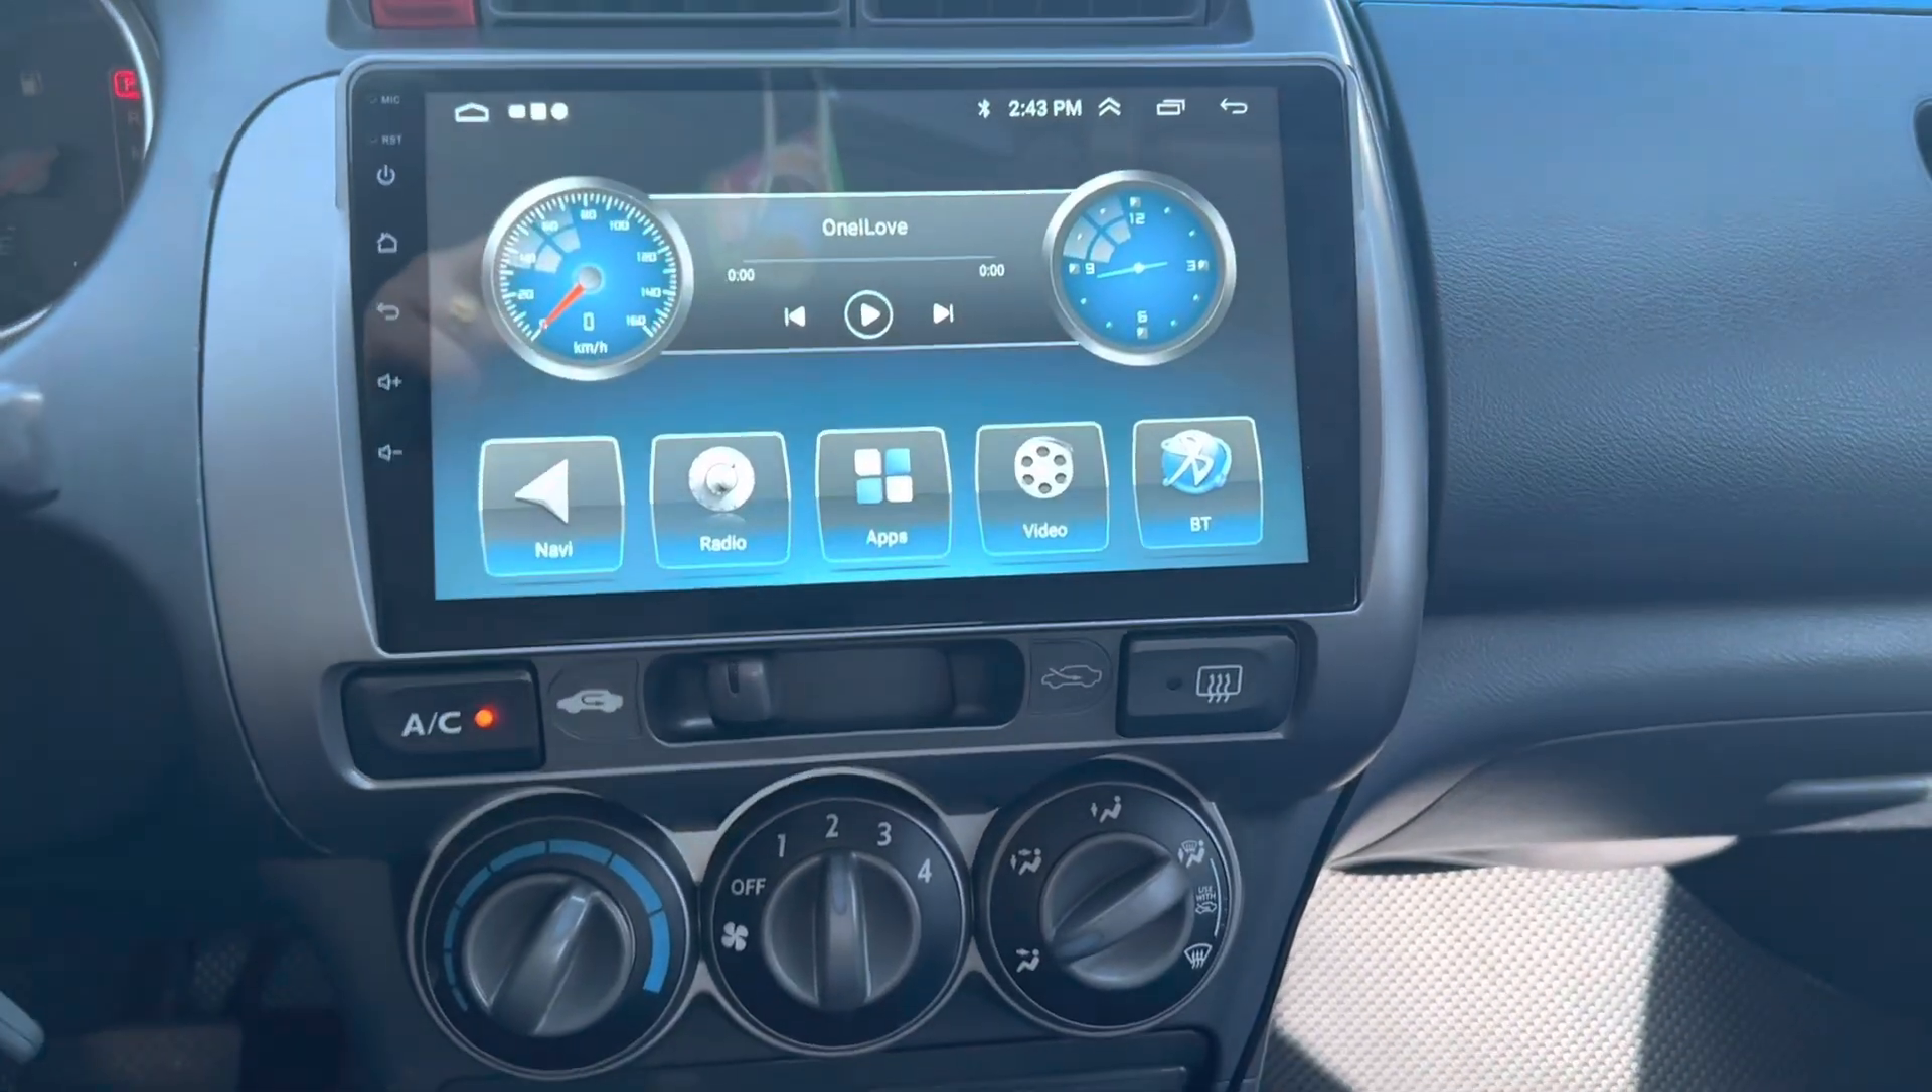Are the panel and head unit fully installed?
Yes.